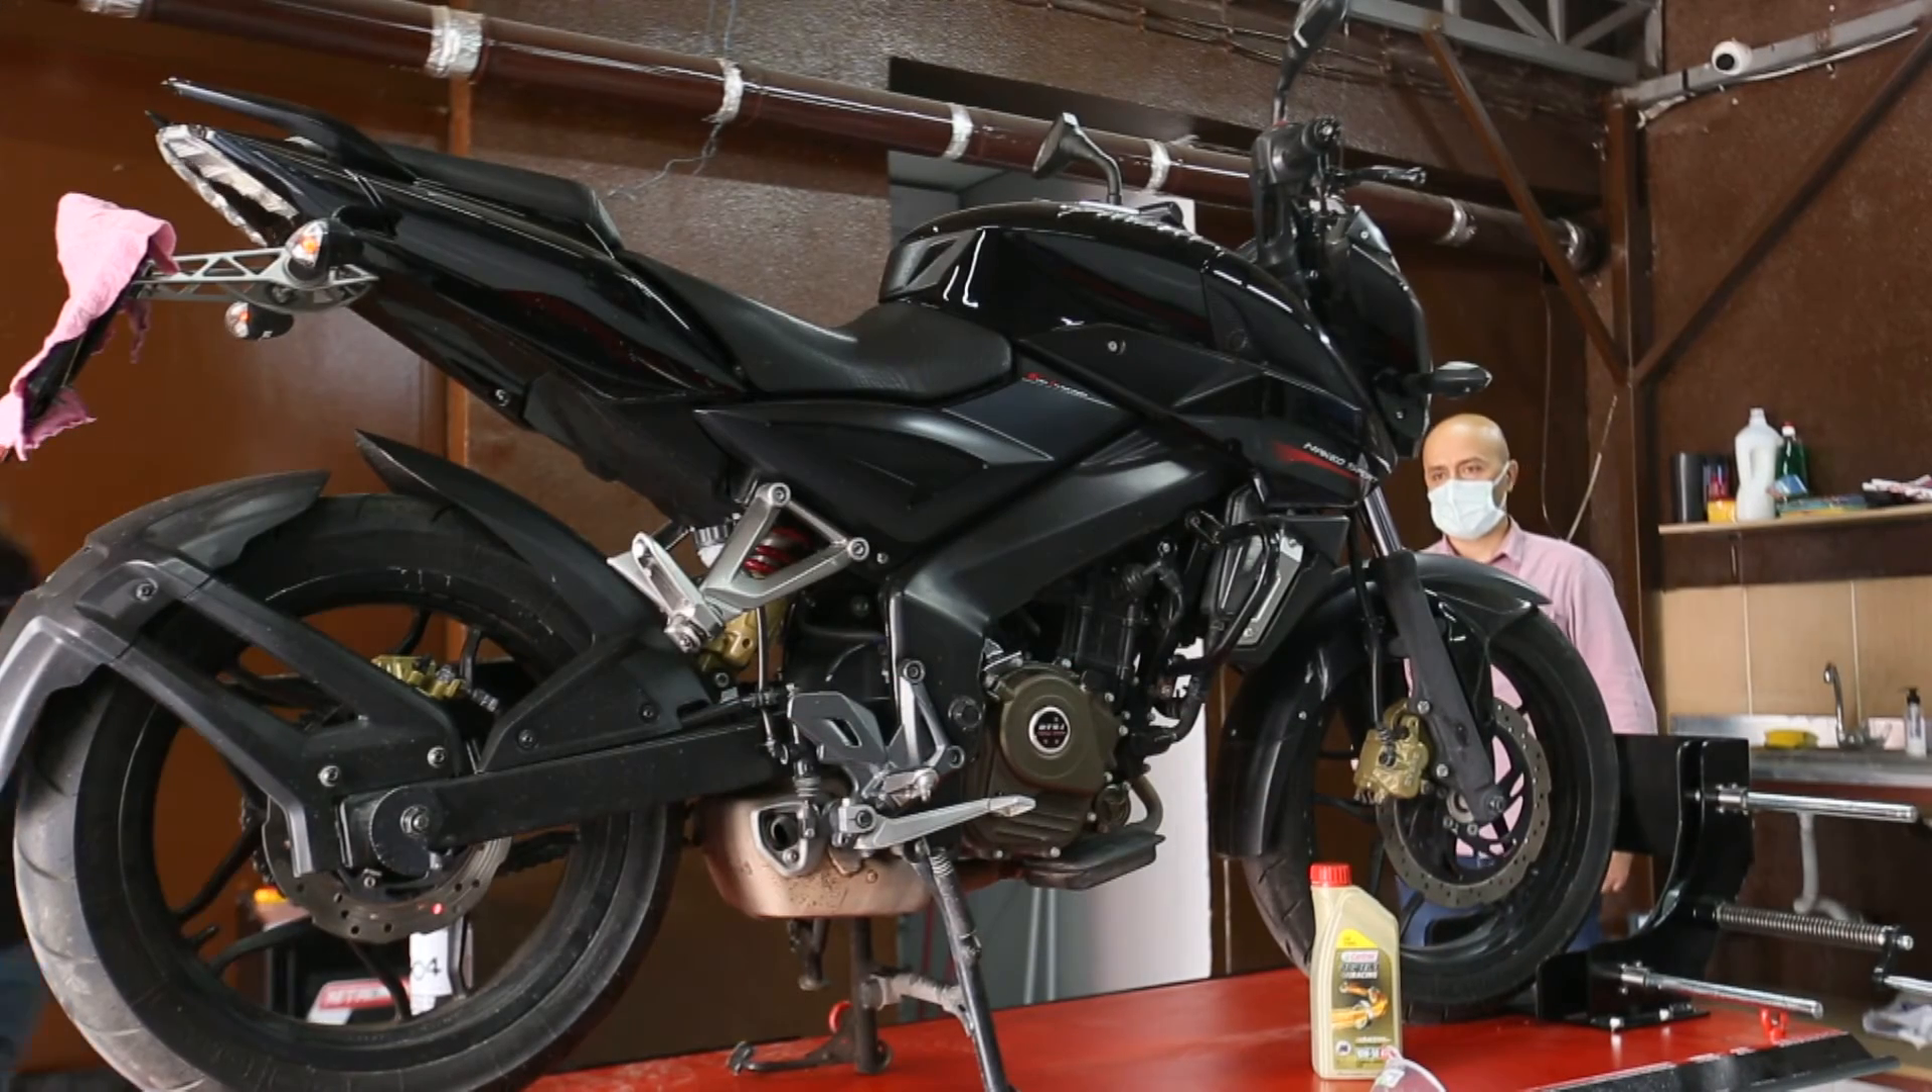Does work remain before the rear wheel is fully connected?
No.